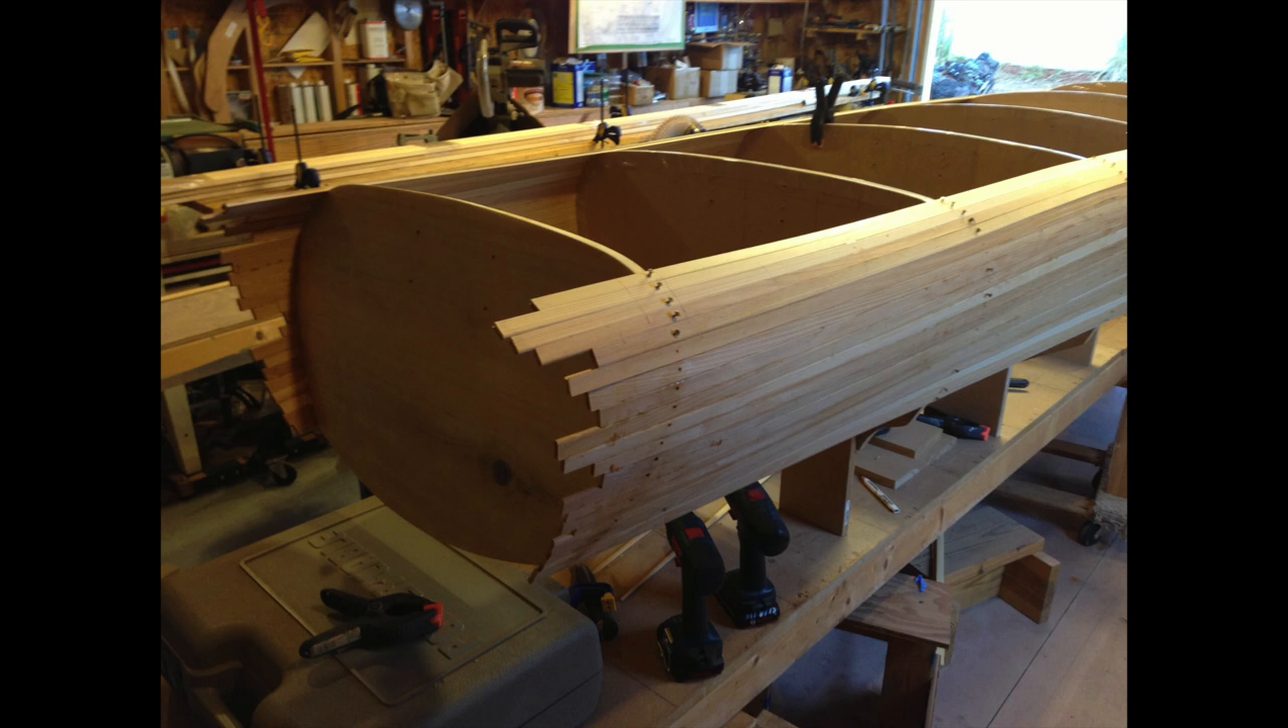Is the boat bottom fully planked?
No.